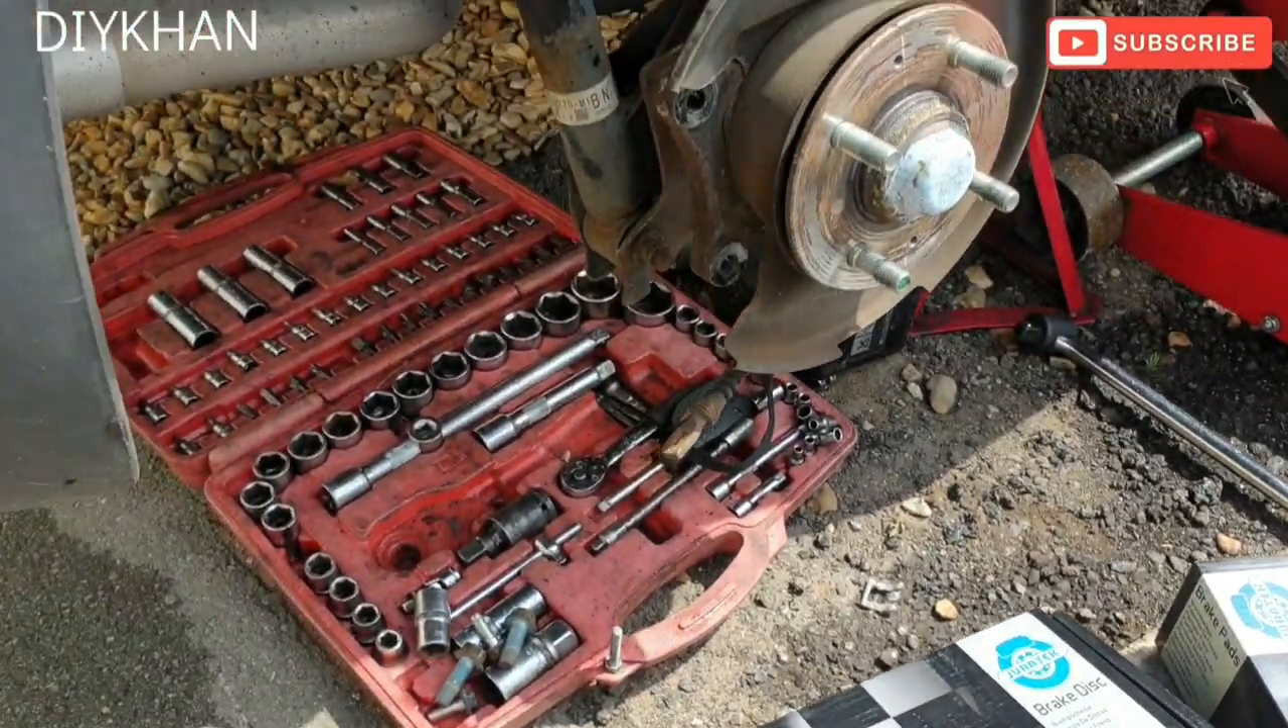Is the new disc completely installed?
No.